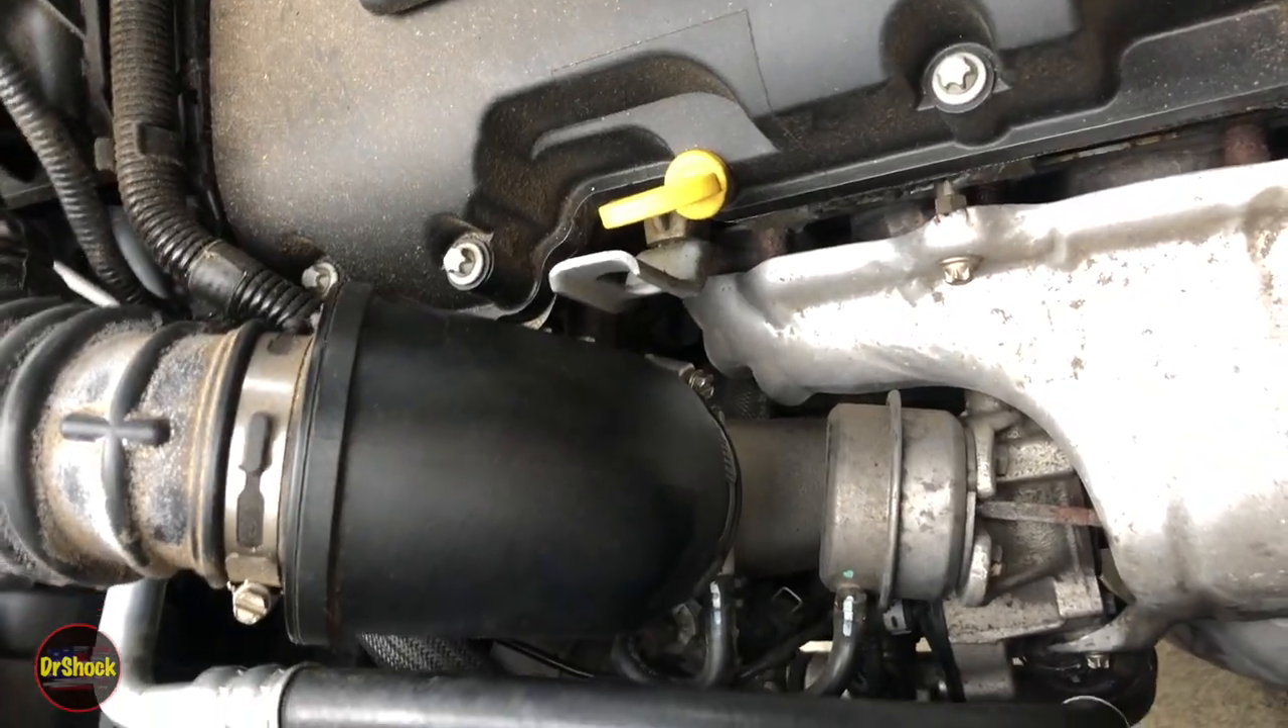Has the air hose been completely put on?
Yes.